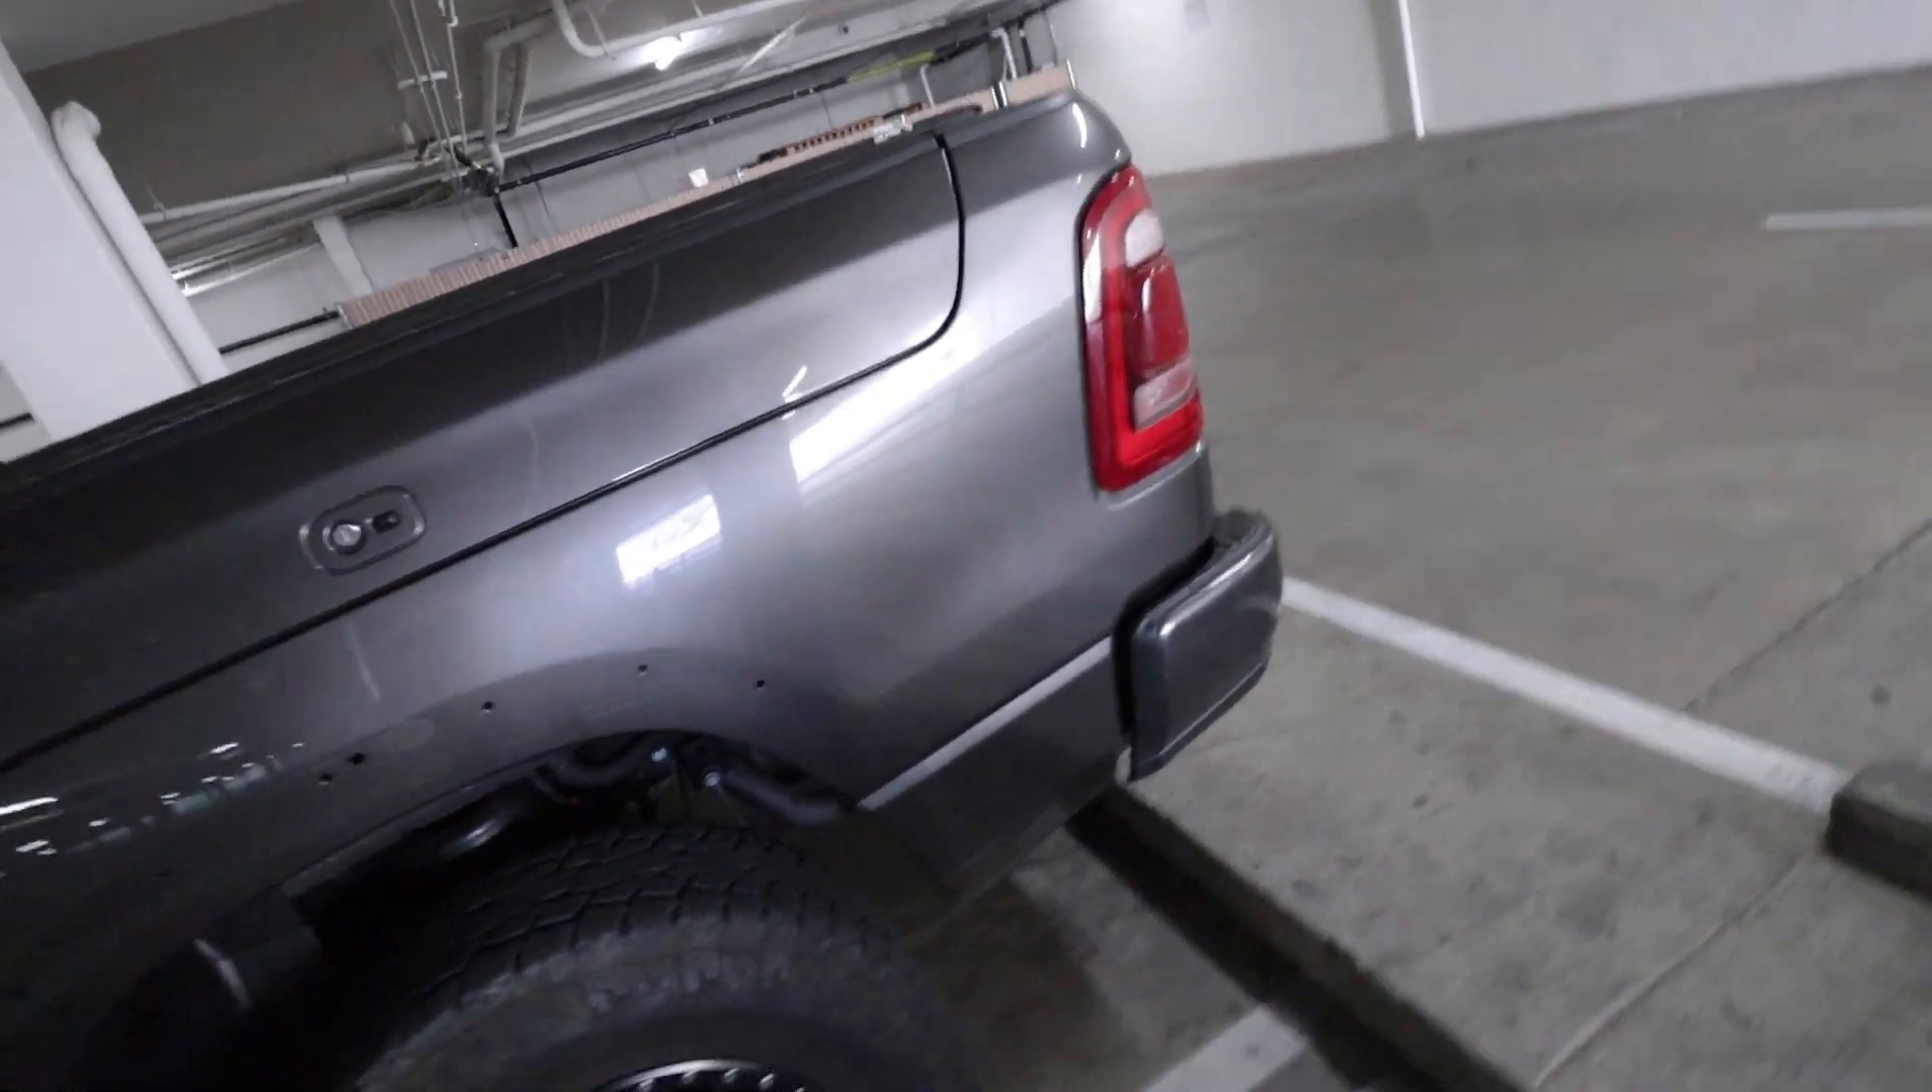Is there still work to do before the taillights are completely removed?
Yes.